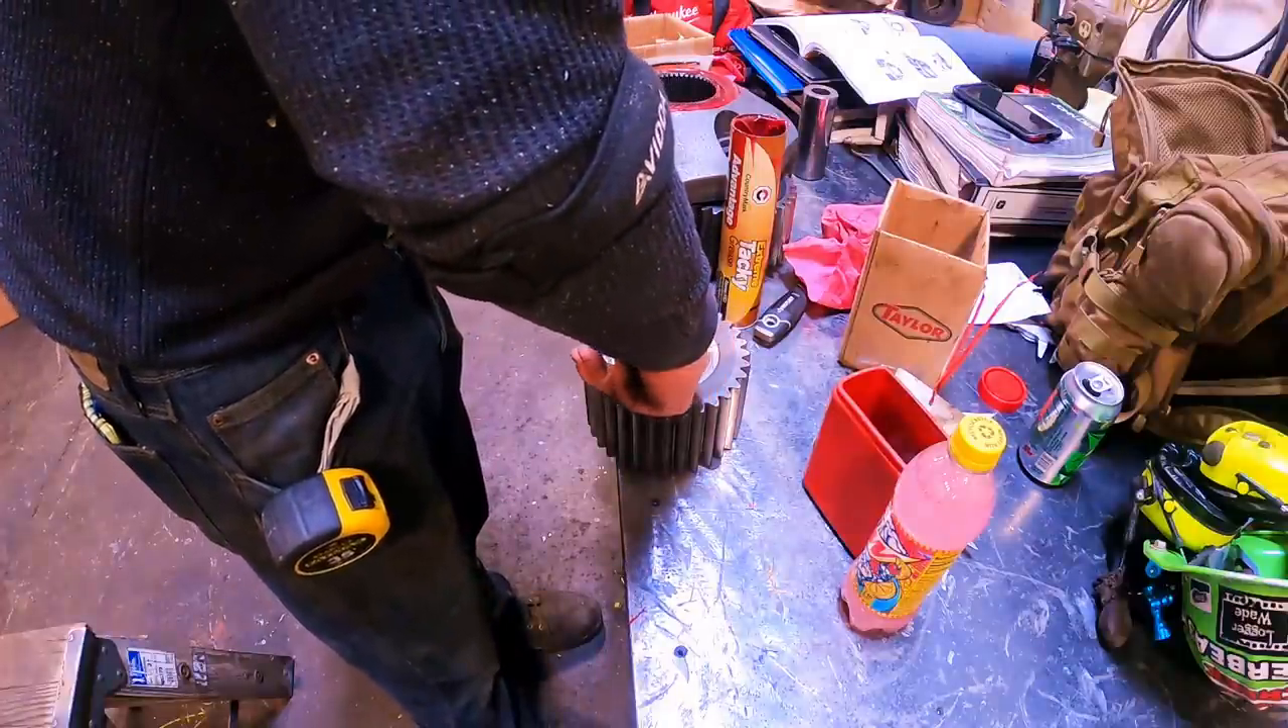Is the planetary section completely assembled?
No.